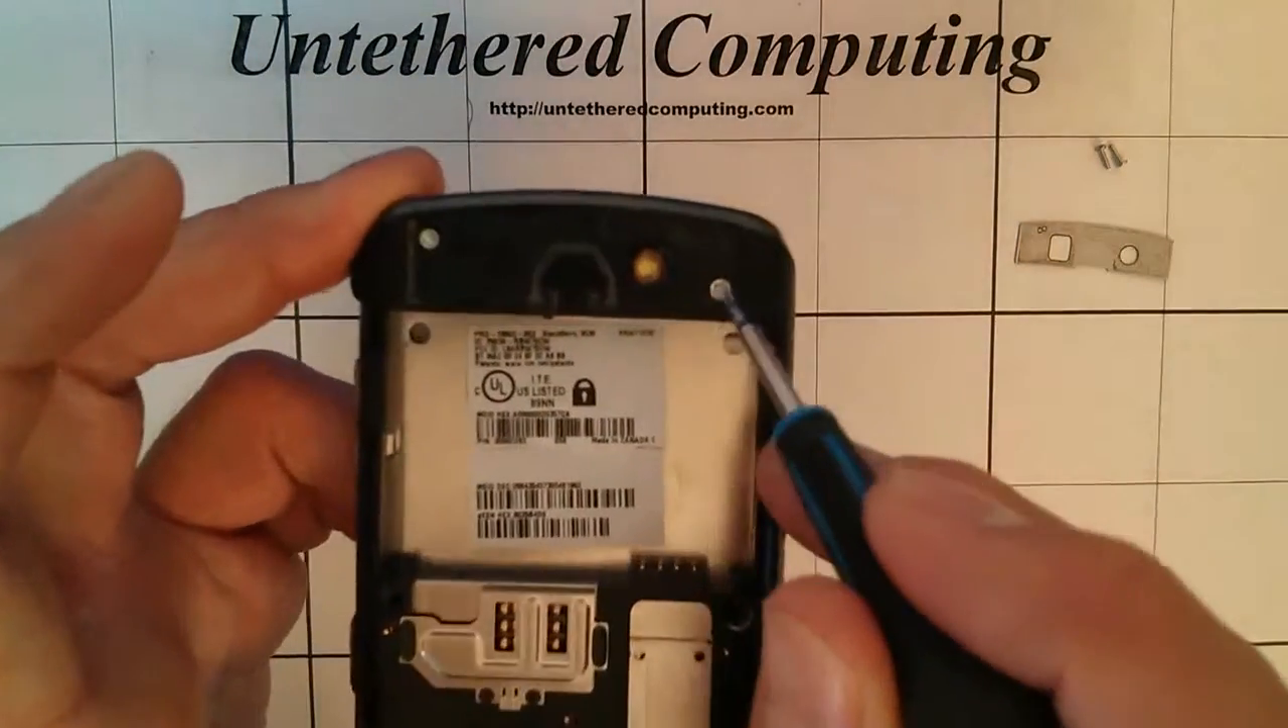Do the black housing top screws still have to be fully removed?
Yes.